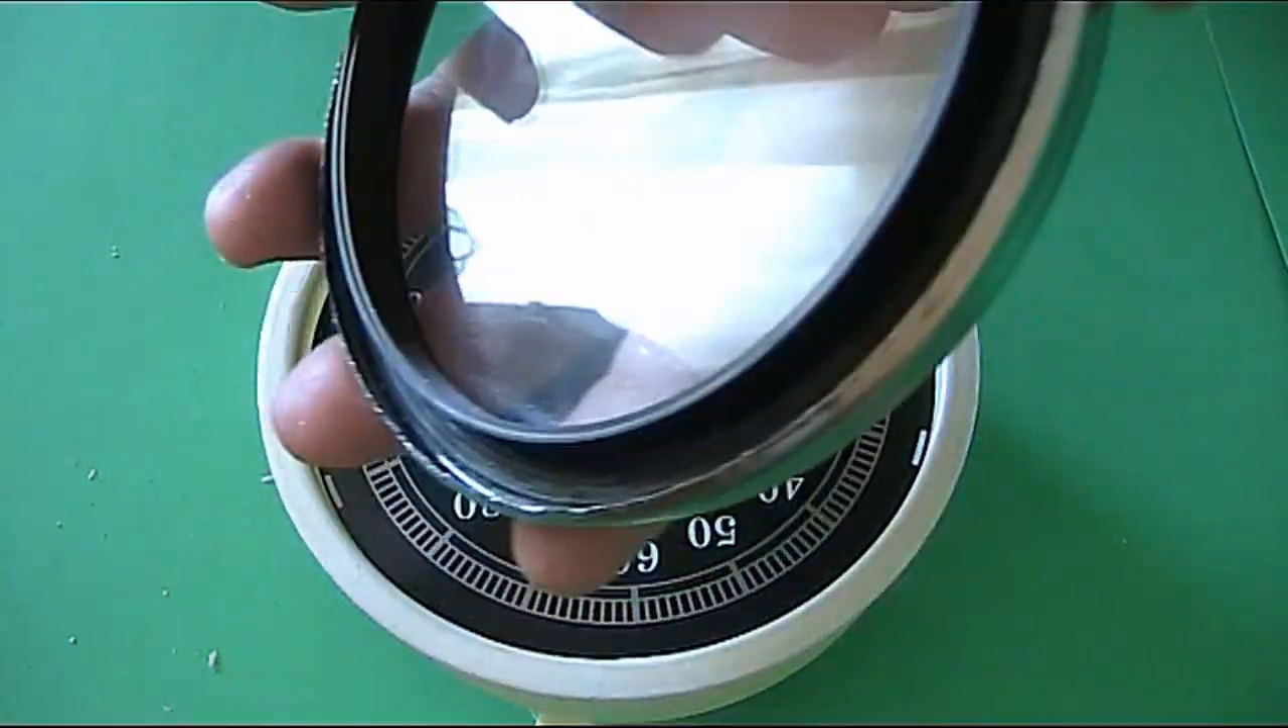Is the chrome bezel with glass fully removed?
Yes.